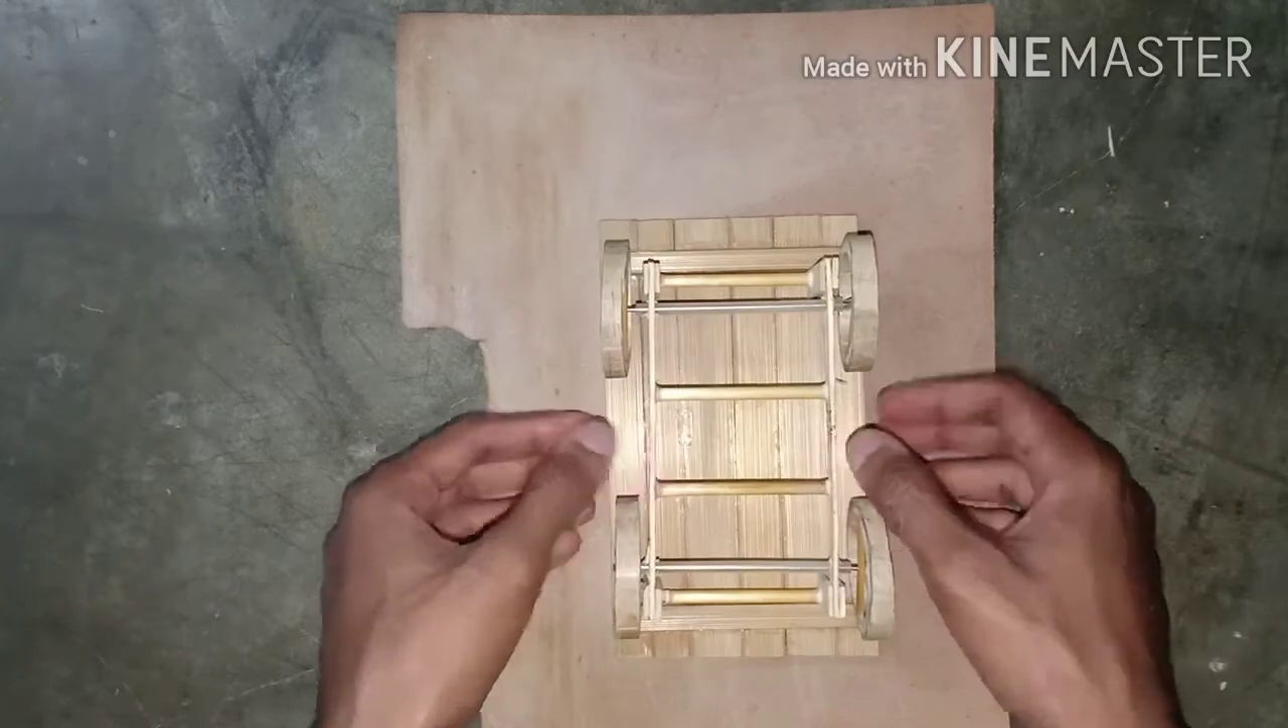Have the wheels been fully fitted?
Yes.